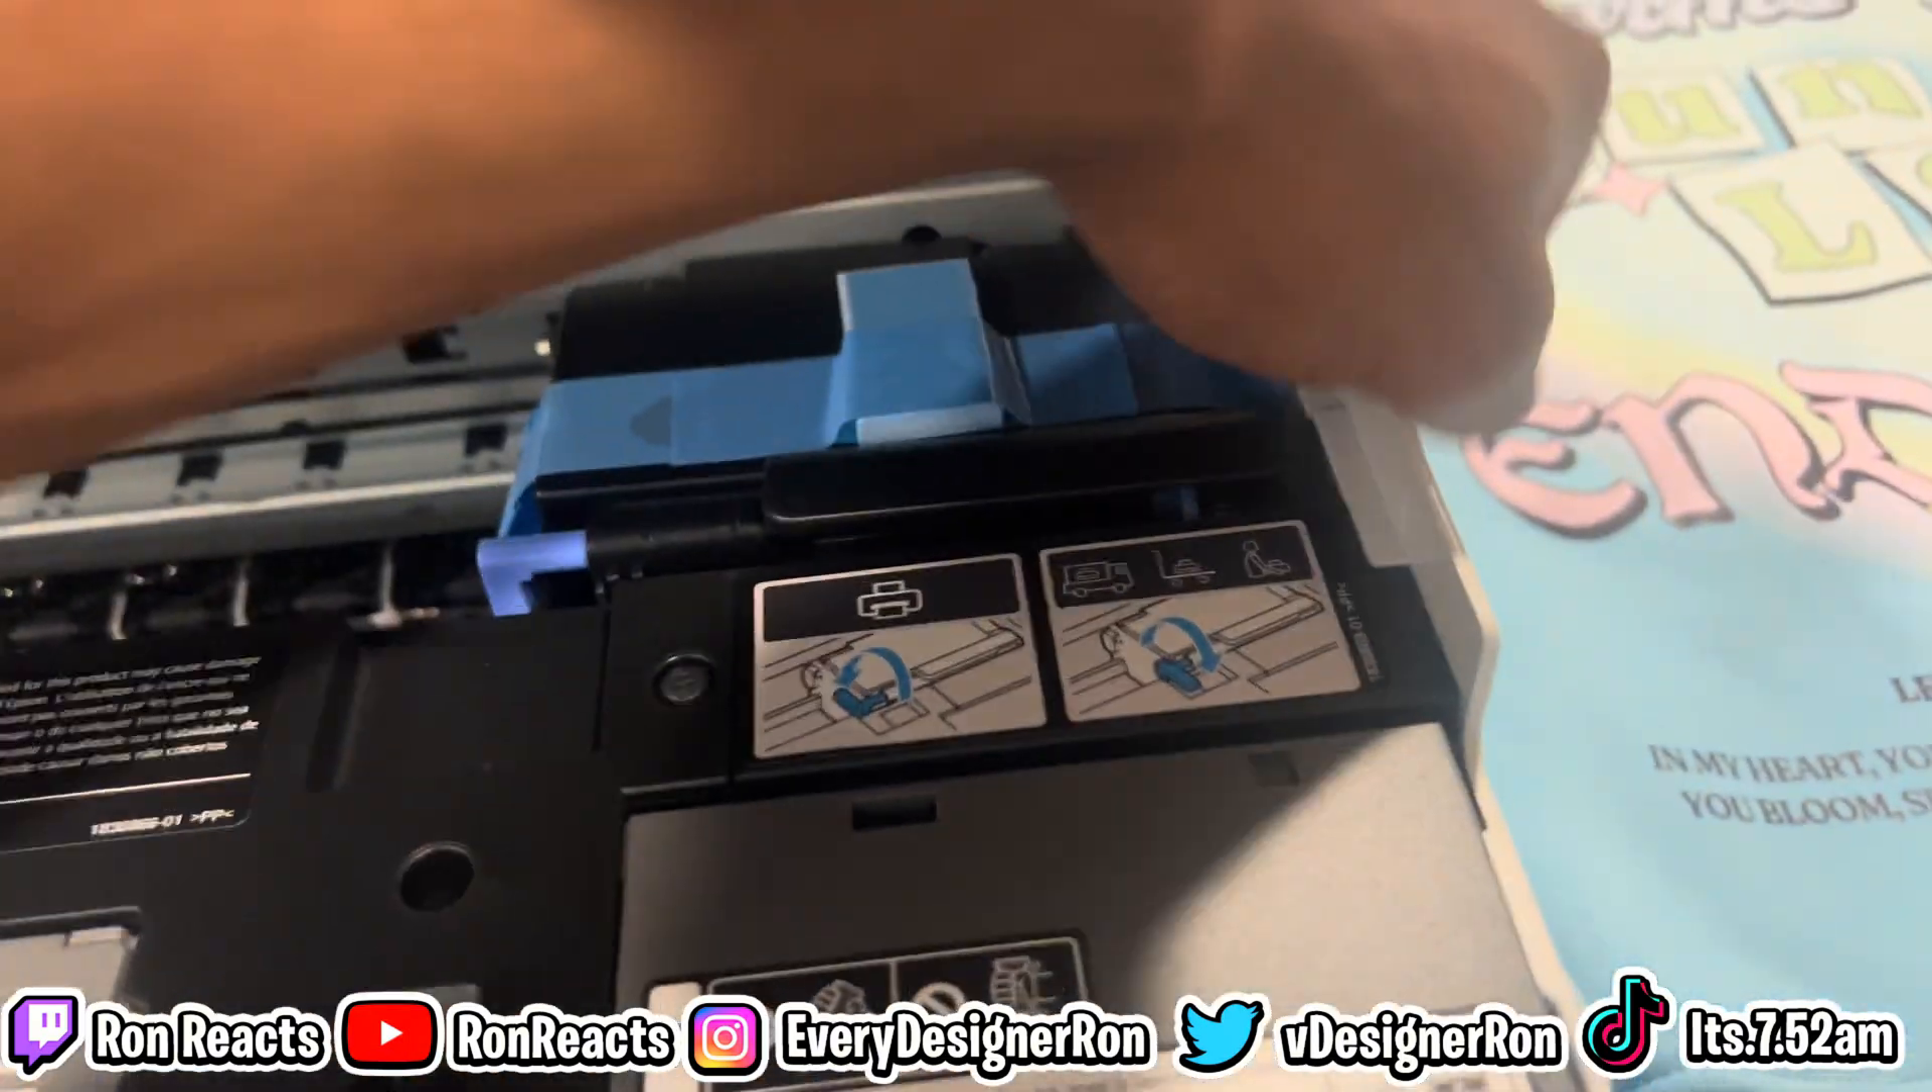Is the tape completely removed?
No.